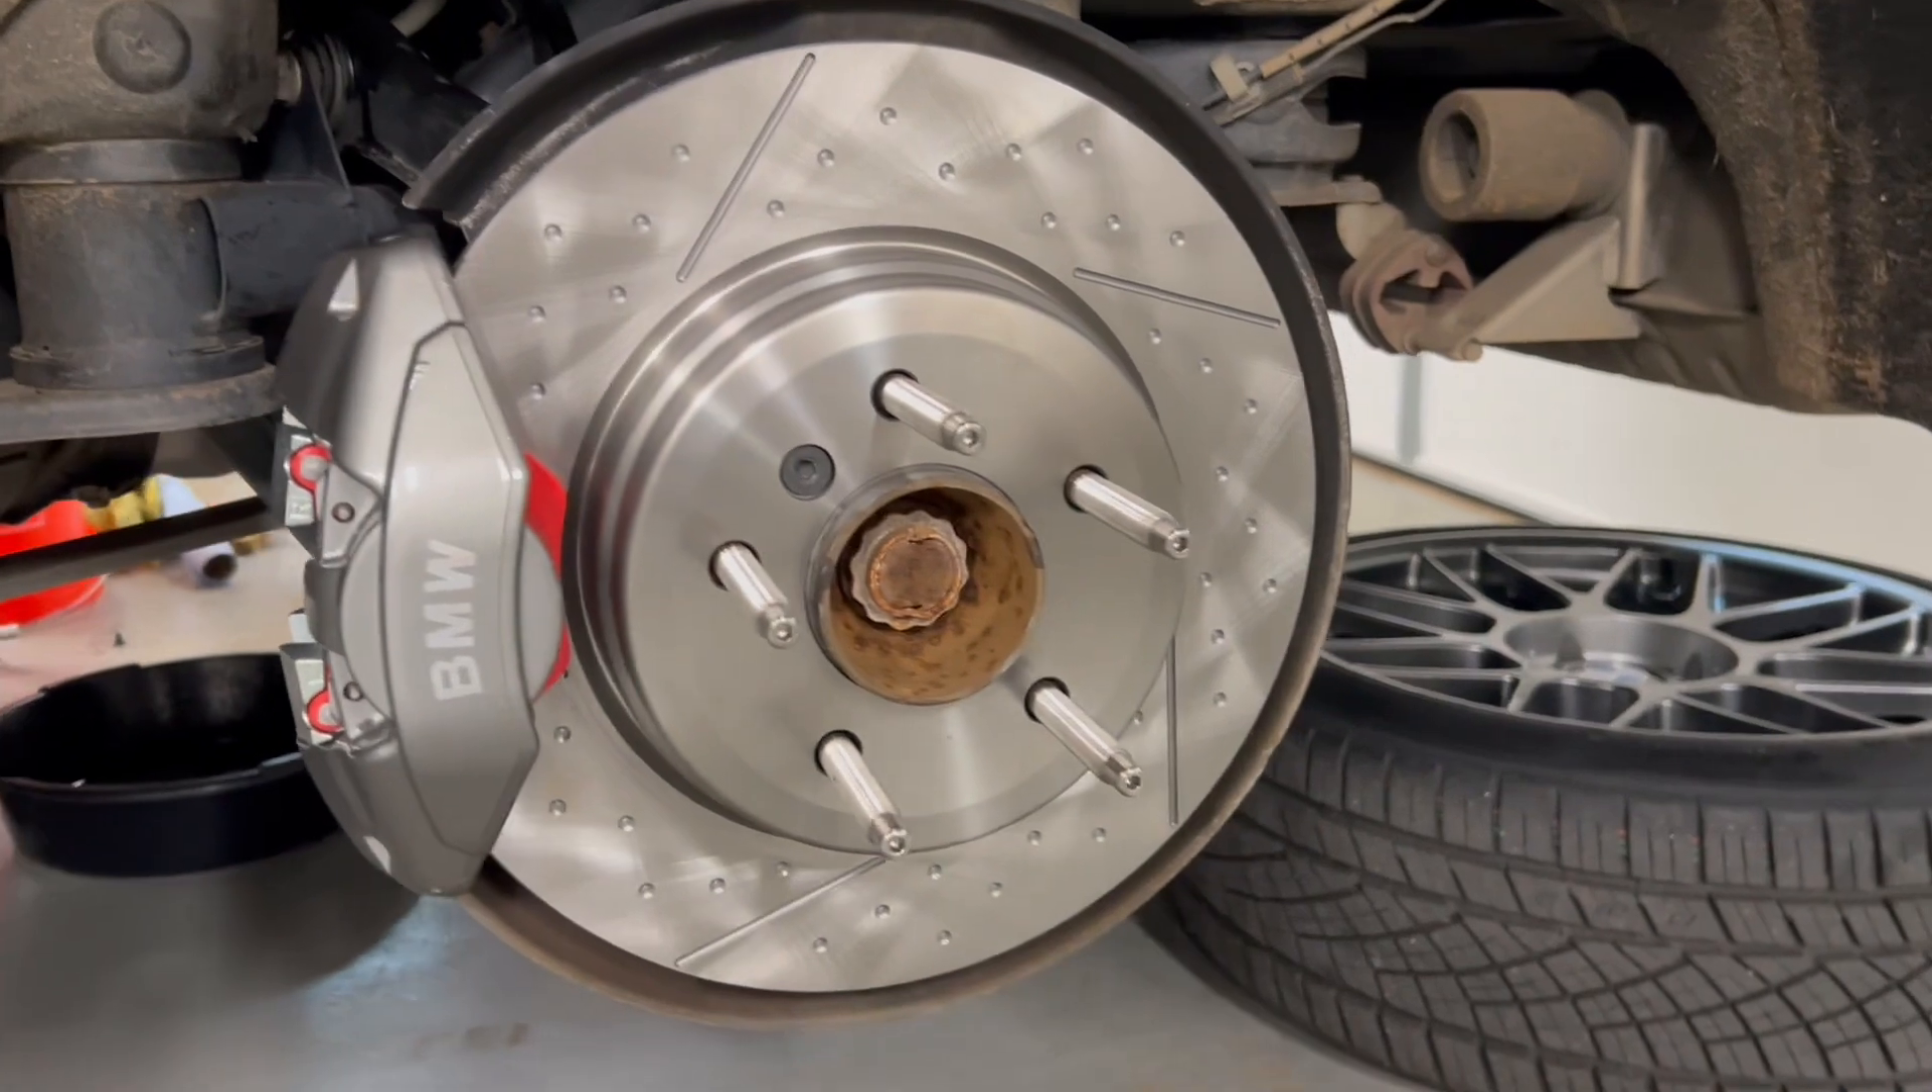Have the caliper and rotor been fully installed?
Yes.